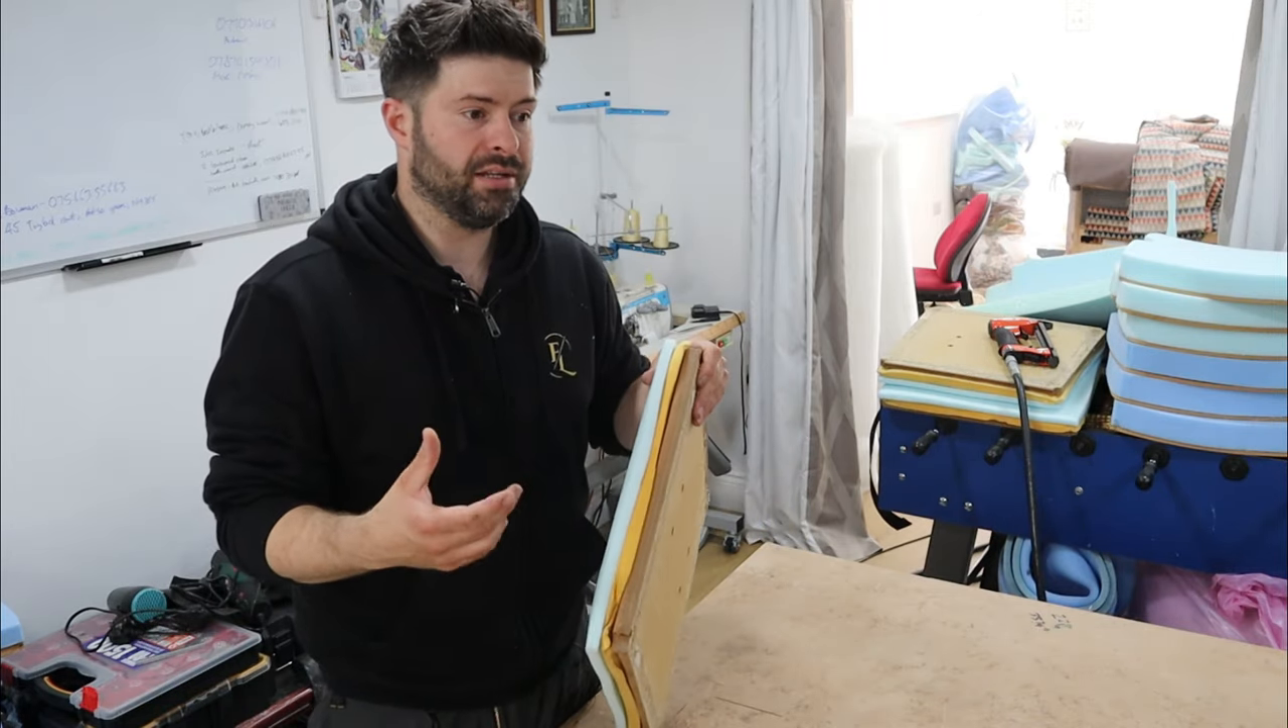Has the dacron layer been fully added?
No.